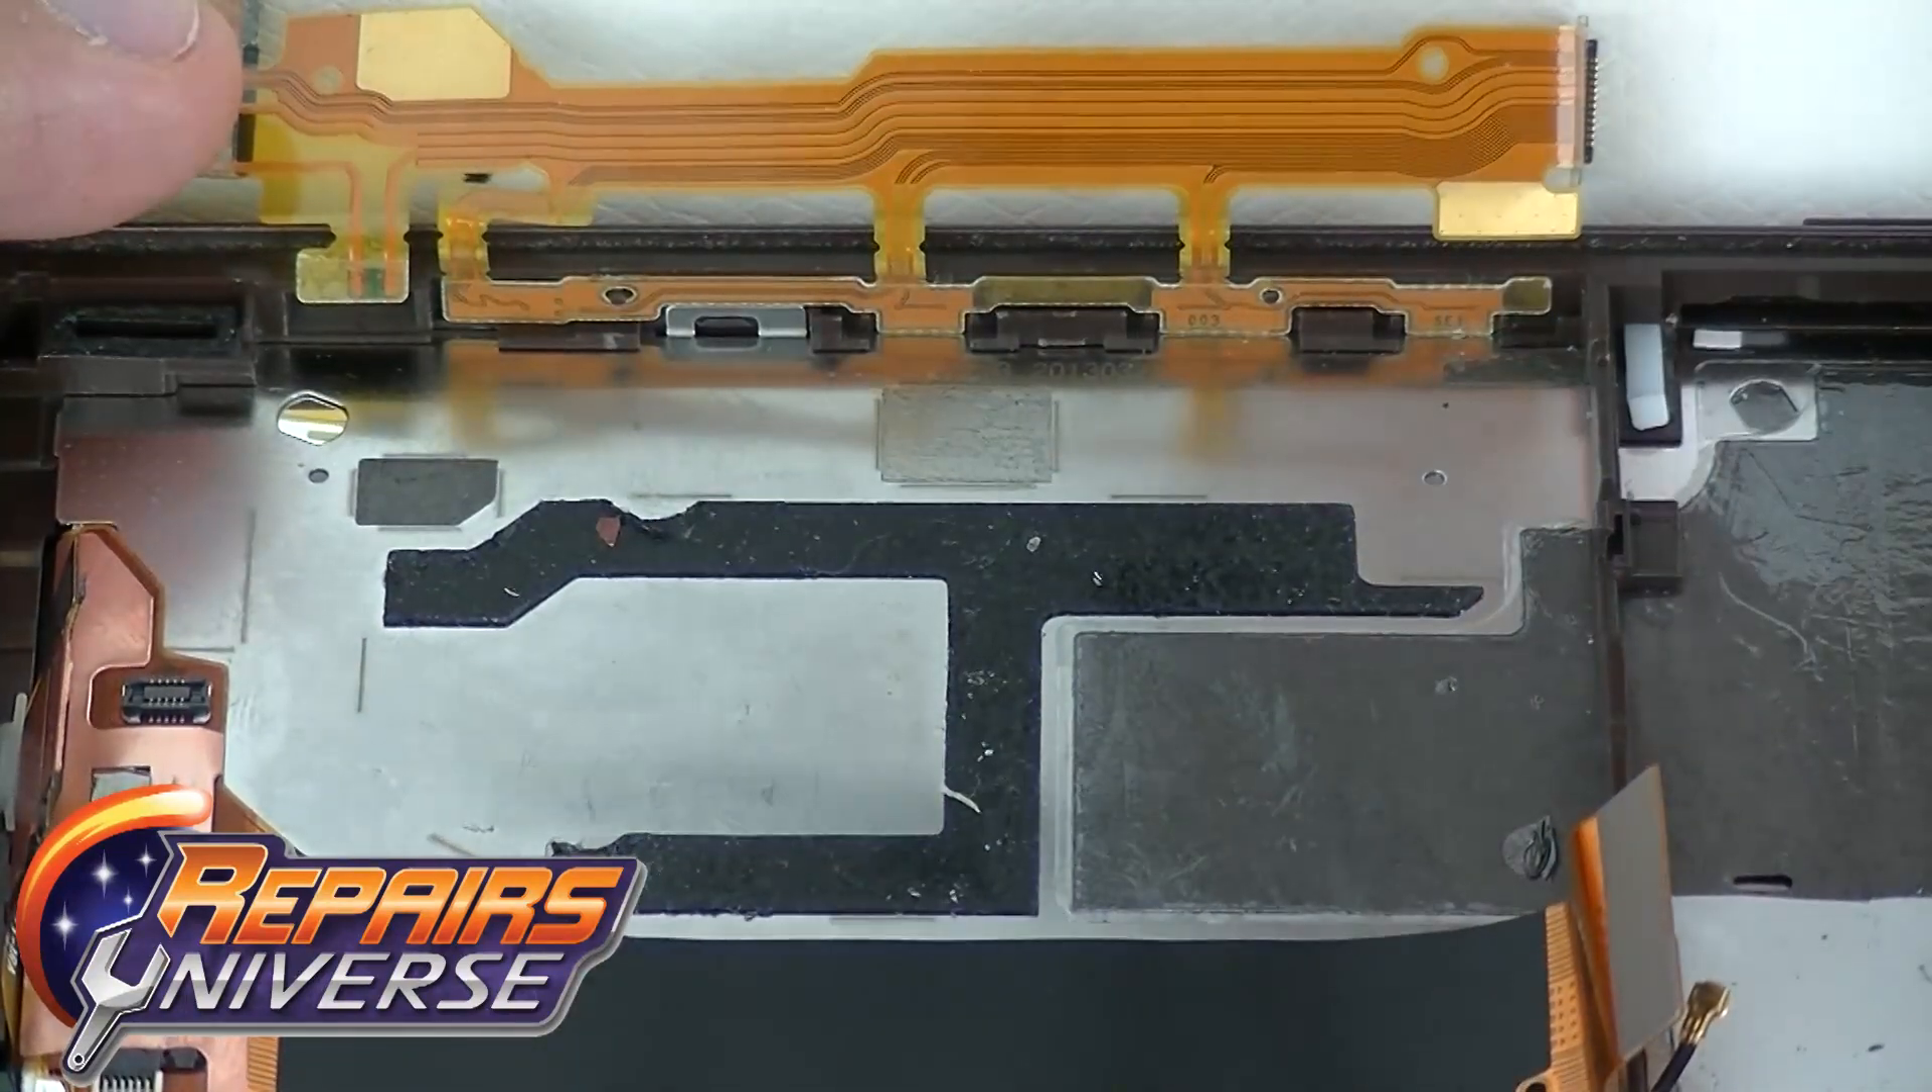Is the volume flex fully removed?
No.